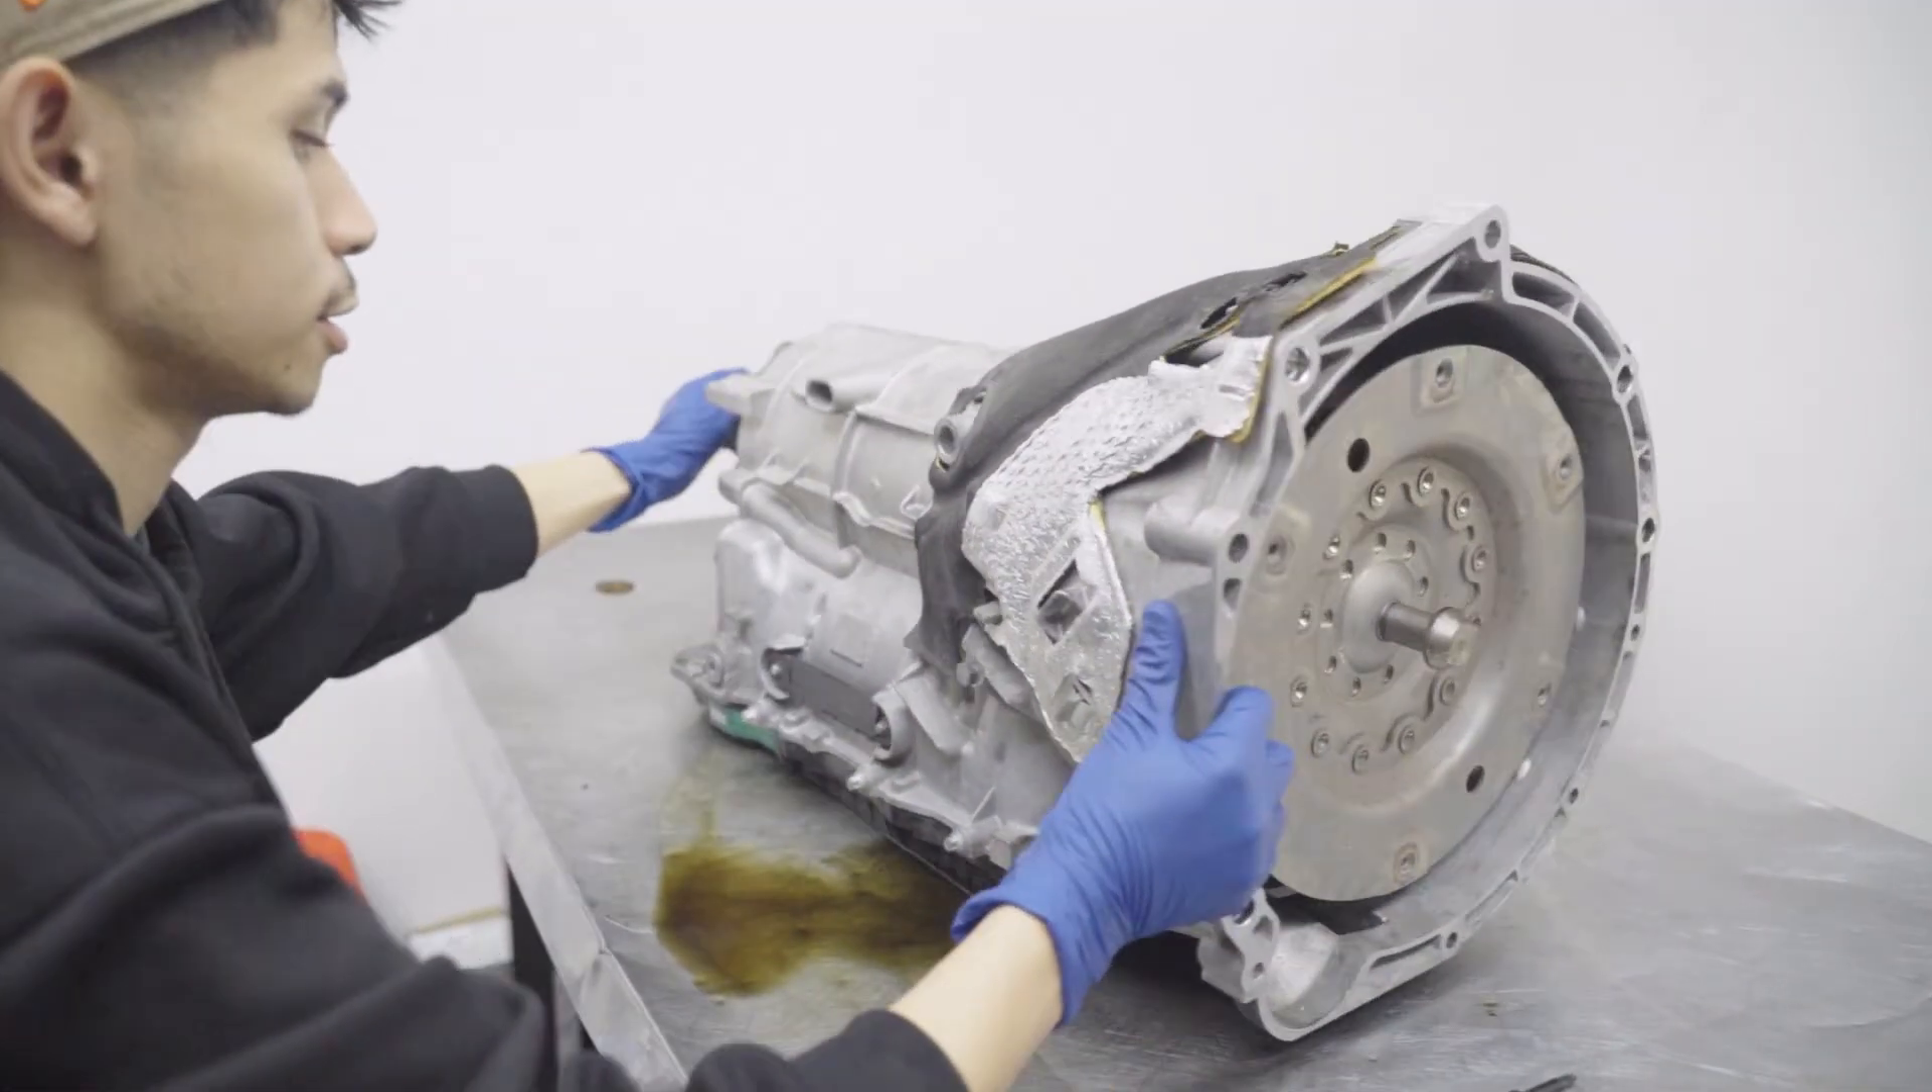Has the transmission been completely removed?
Yes.